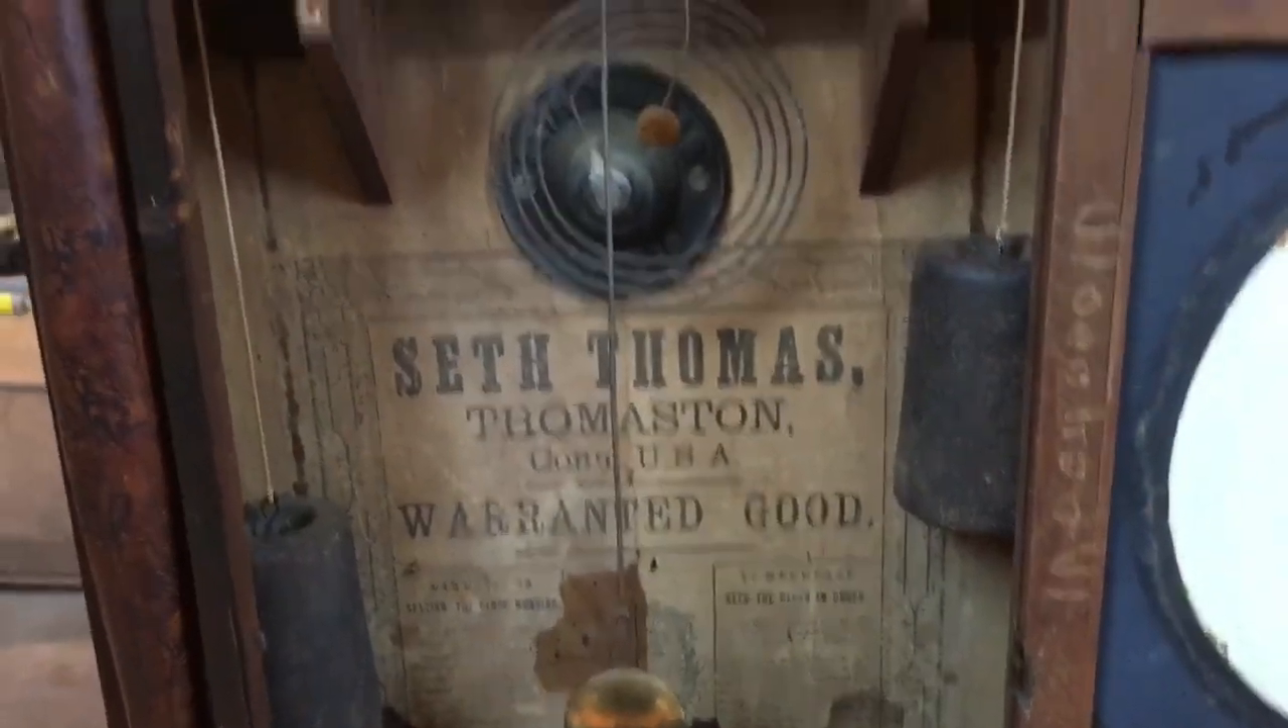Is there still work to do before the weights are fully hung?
No.